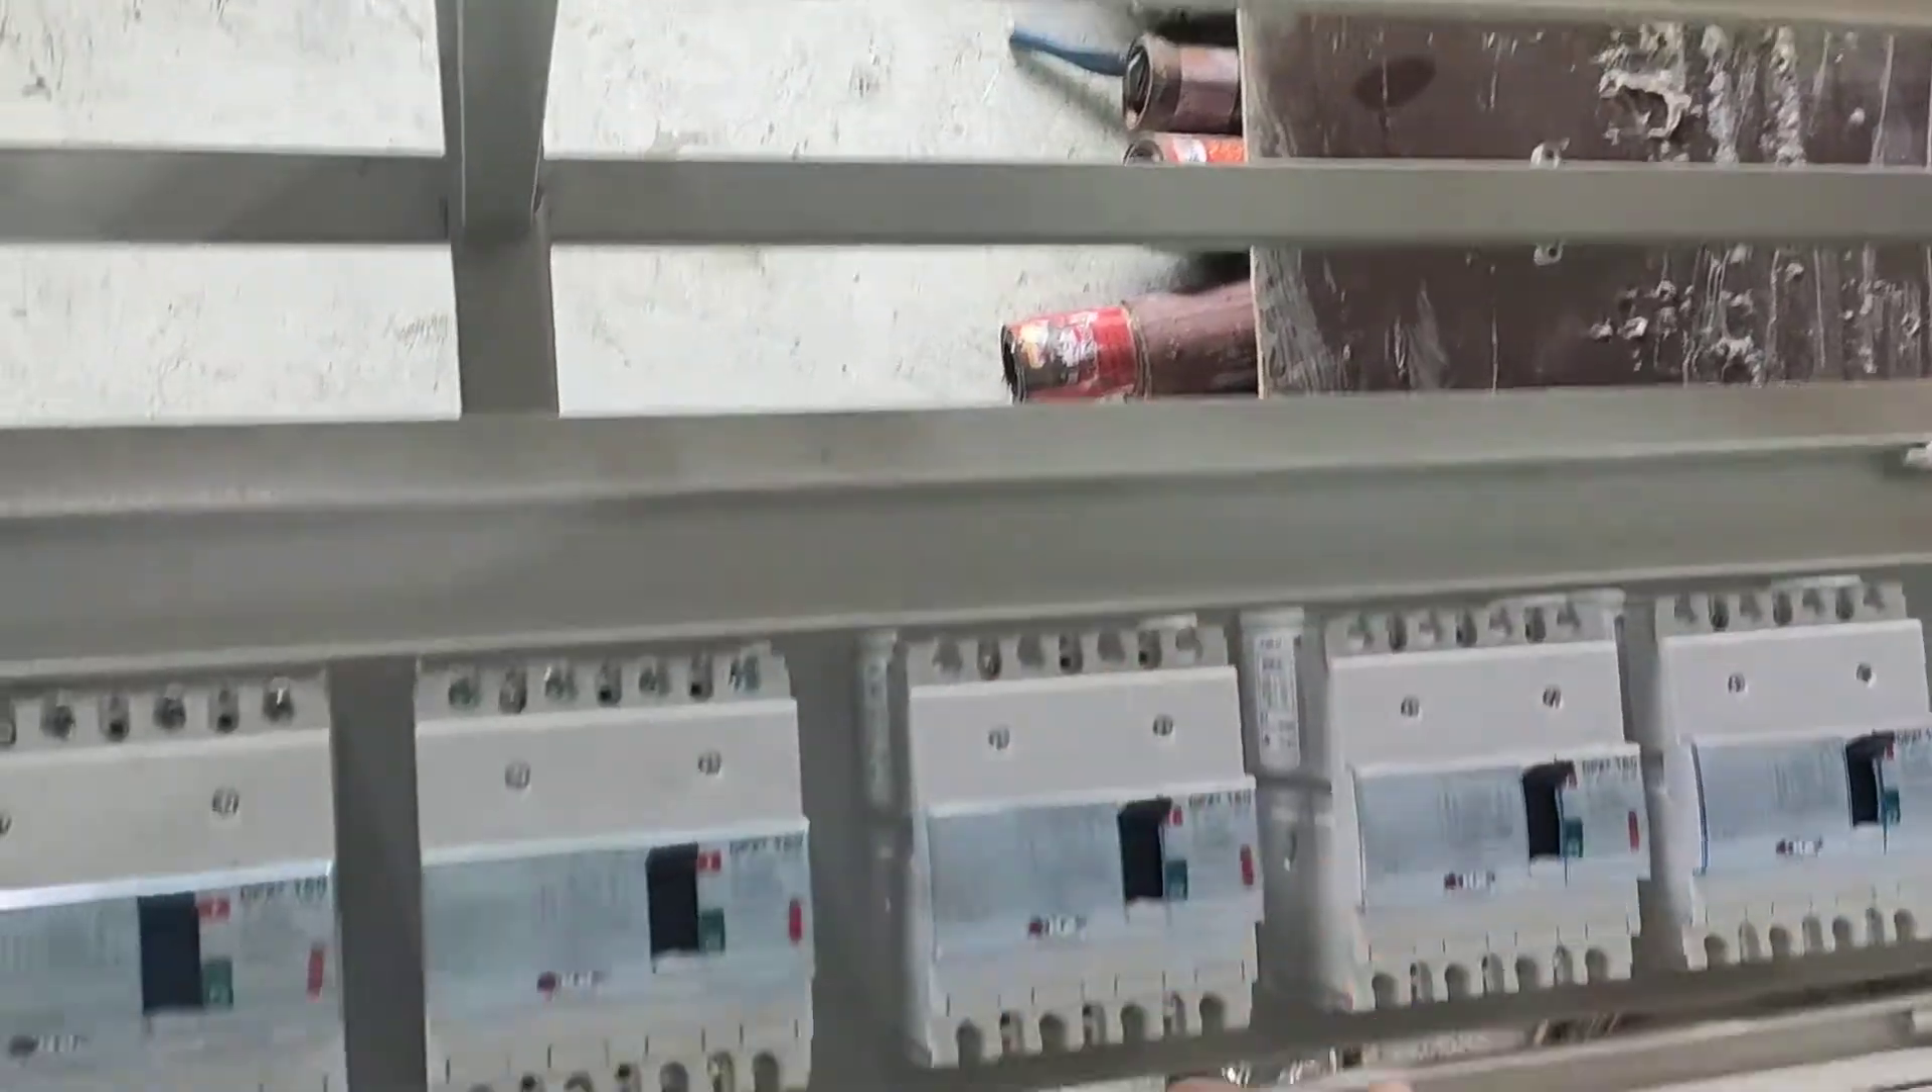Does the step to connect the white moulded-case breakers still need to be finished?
Yes.